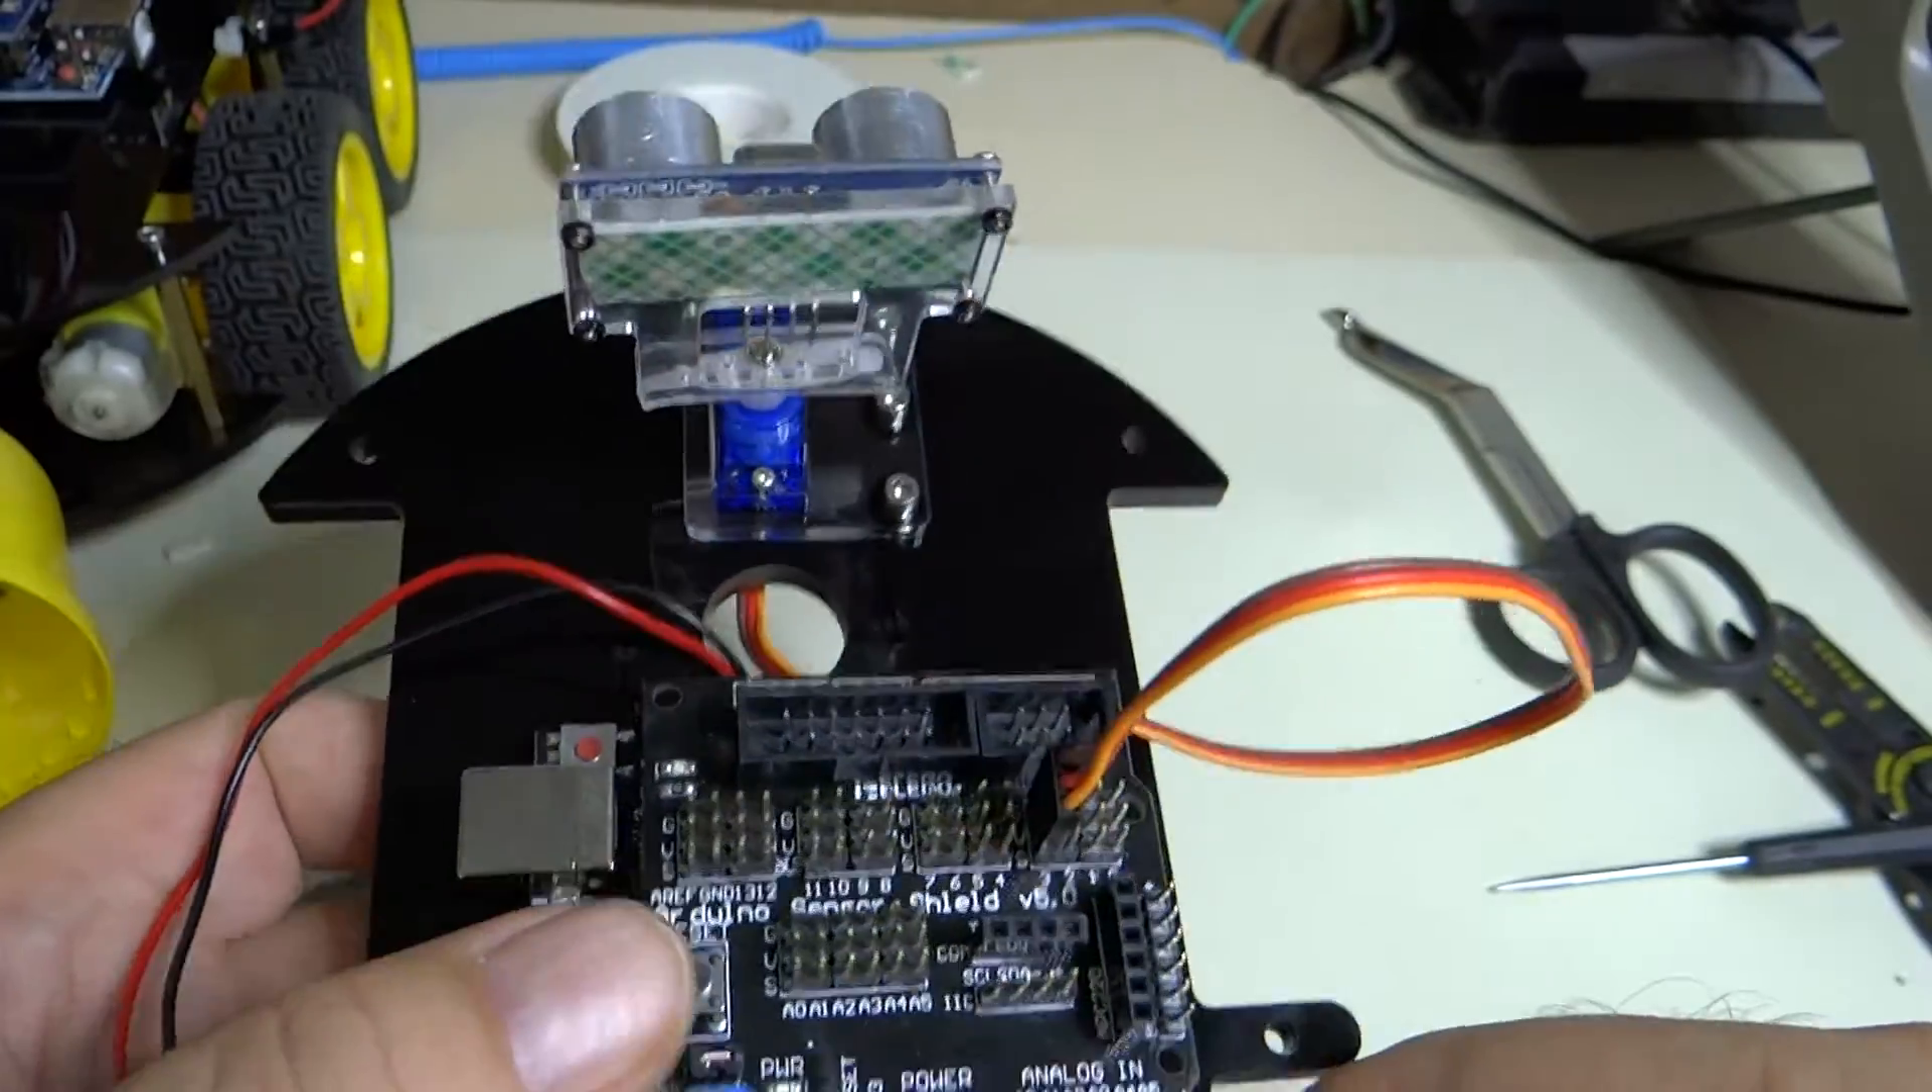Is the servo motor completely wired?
Yes.